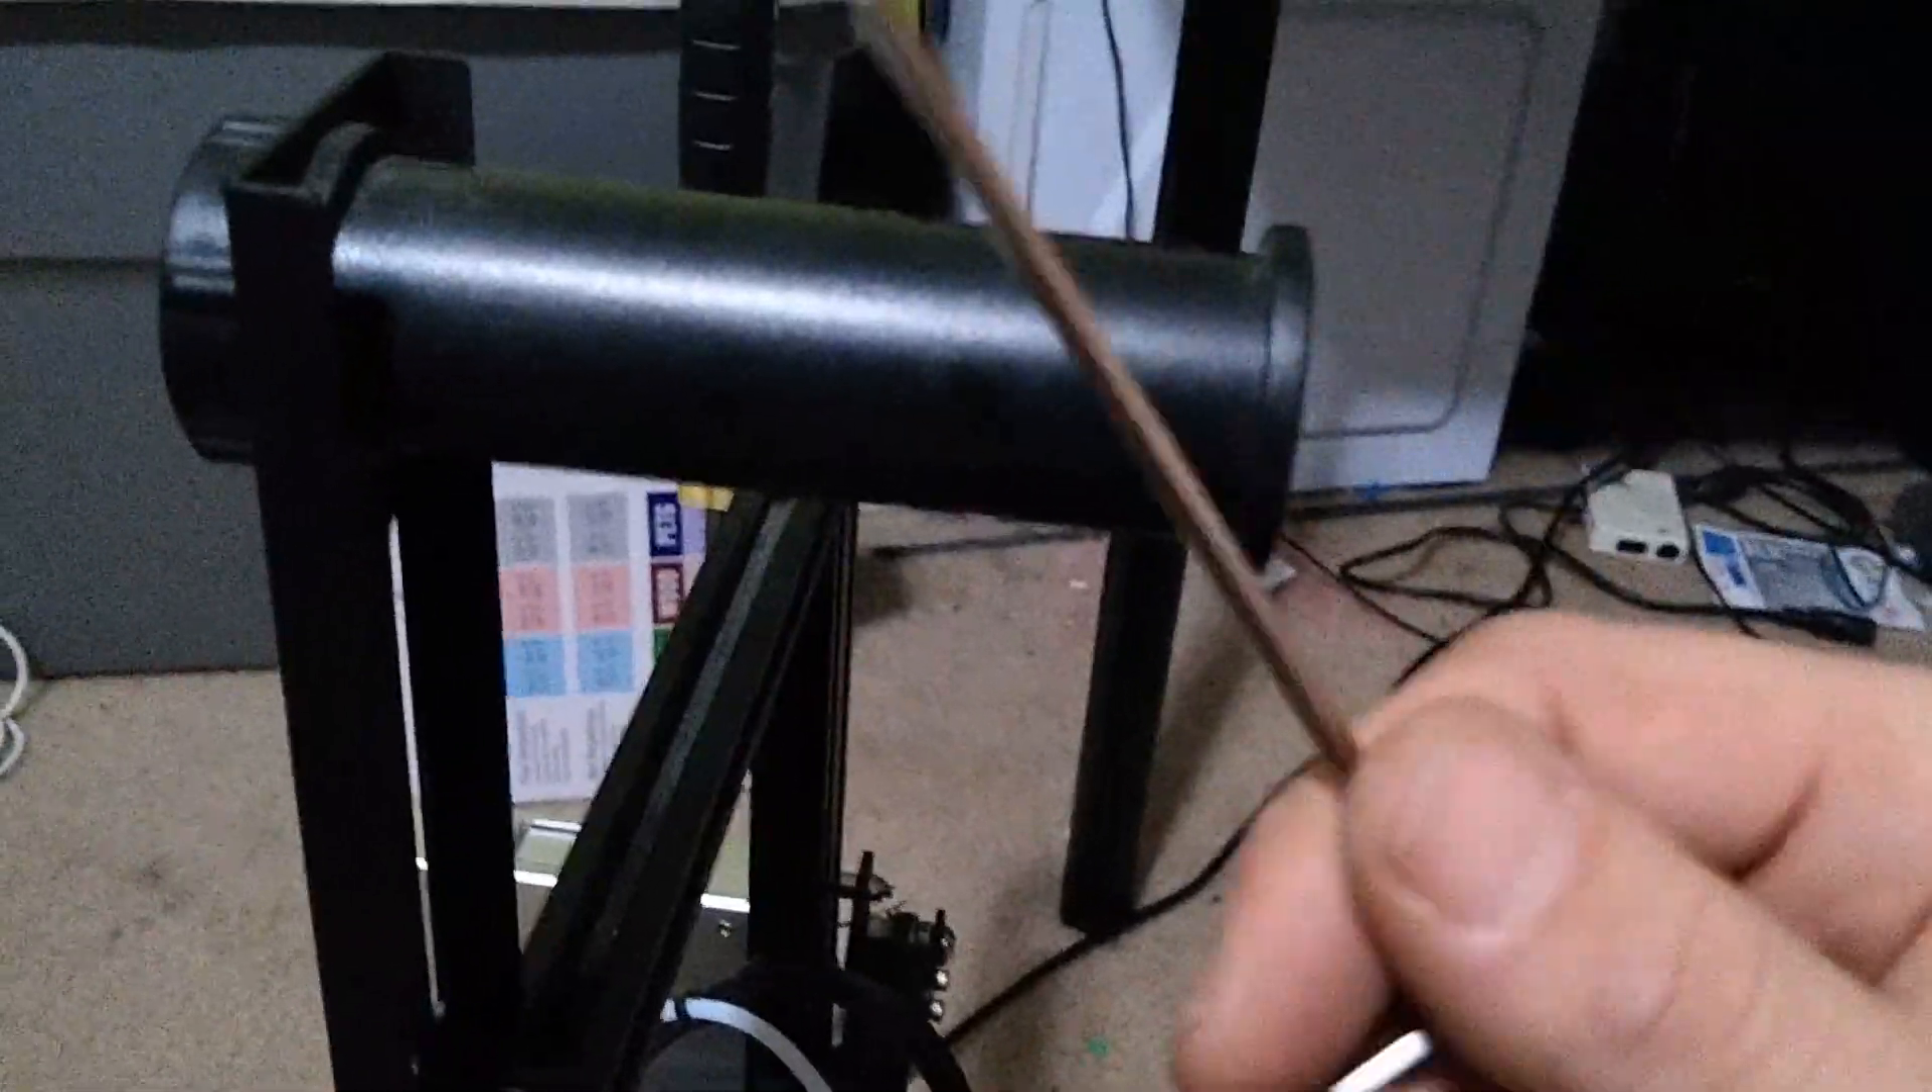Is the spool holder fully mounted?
Yes.